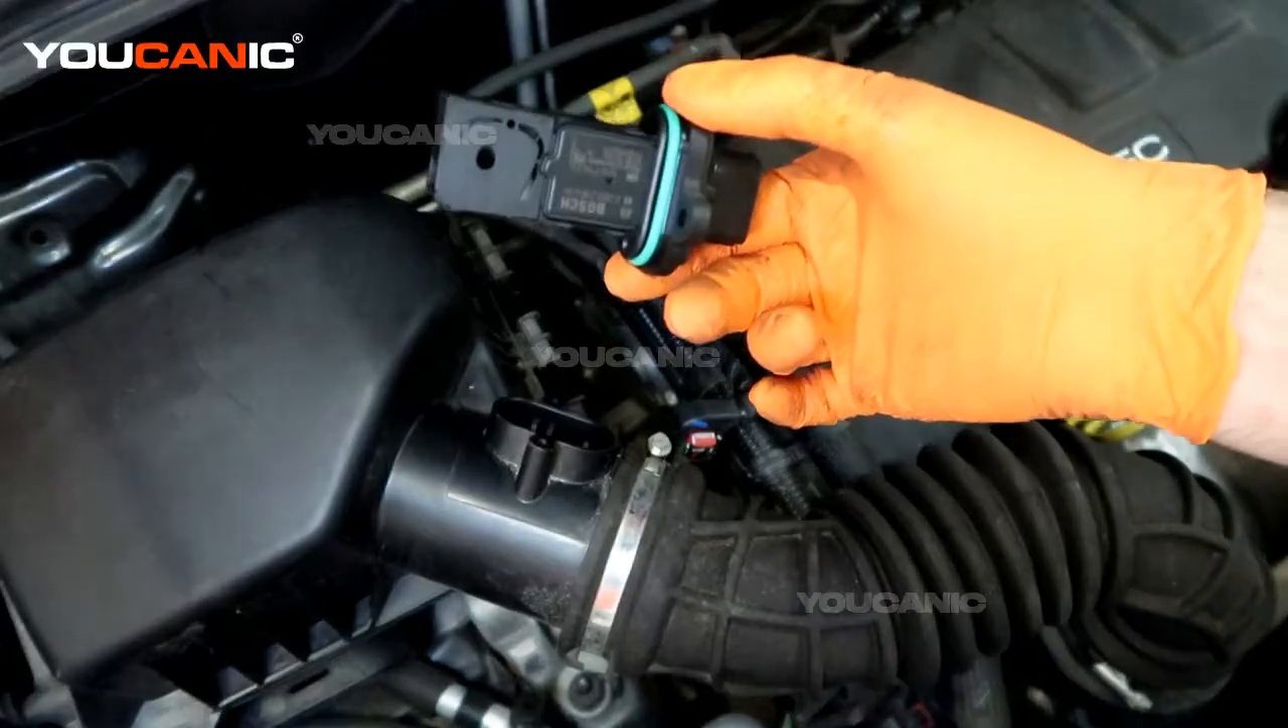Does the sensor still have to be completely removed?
No.